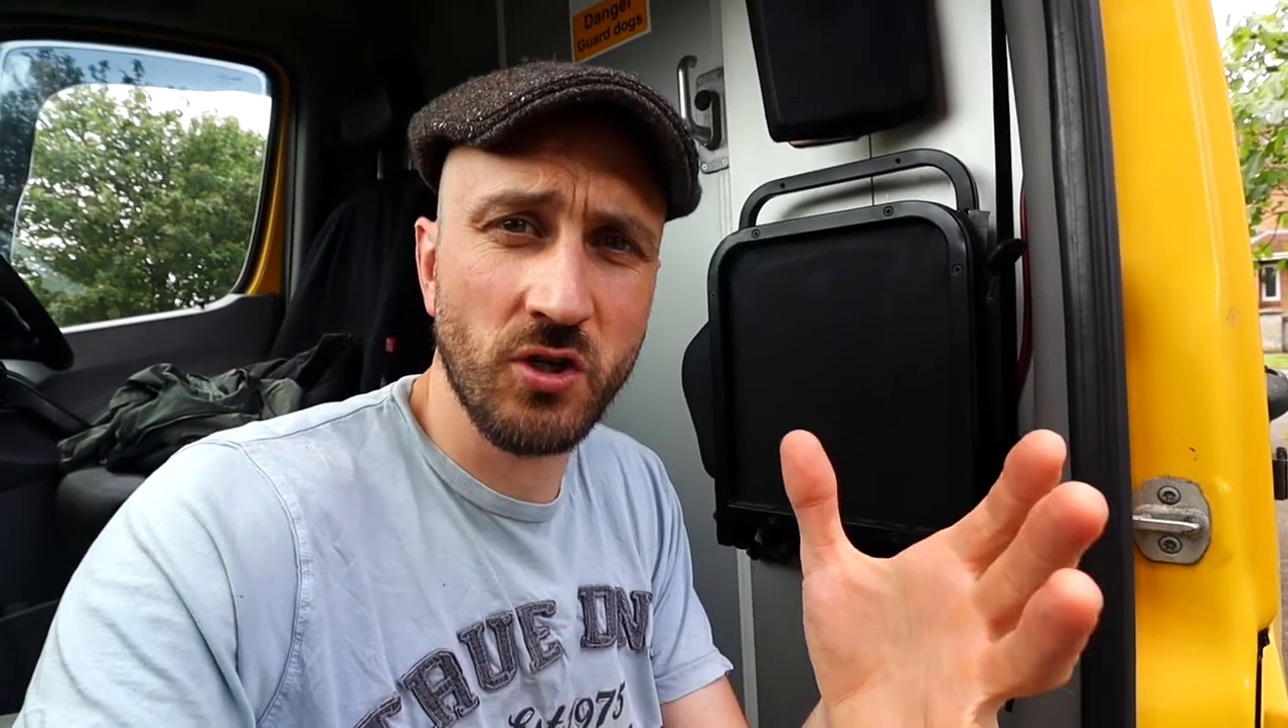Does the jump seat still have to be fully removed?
Yes.